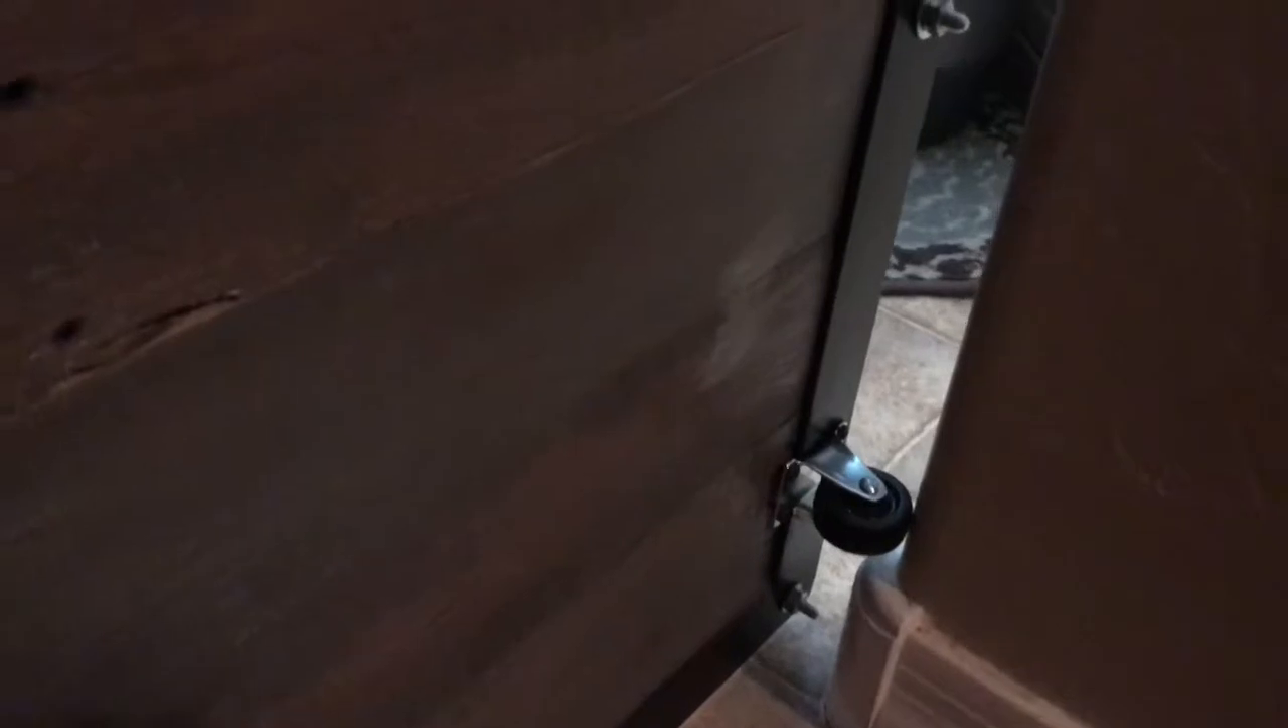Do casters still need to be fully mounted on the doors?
No.